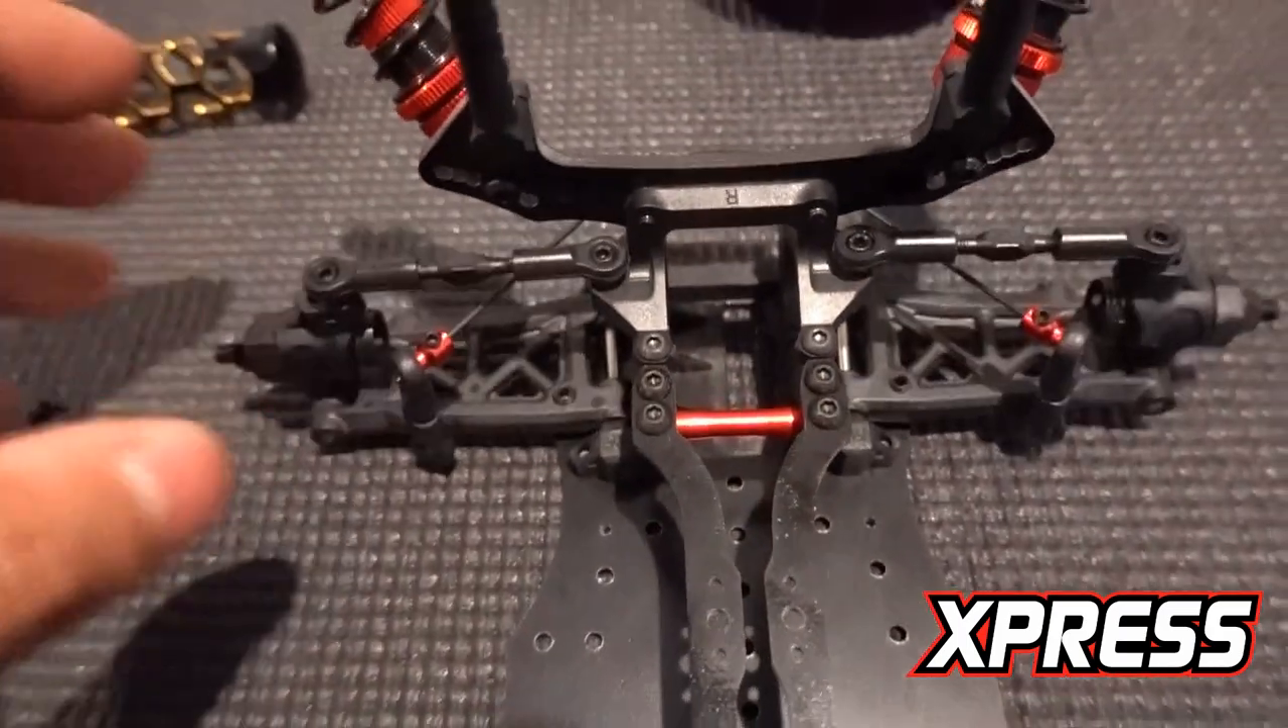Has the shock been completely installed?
No.